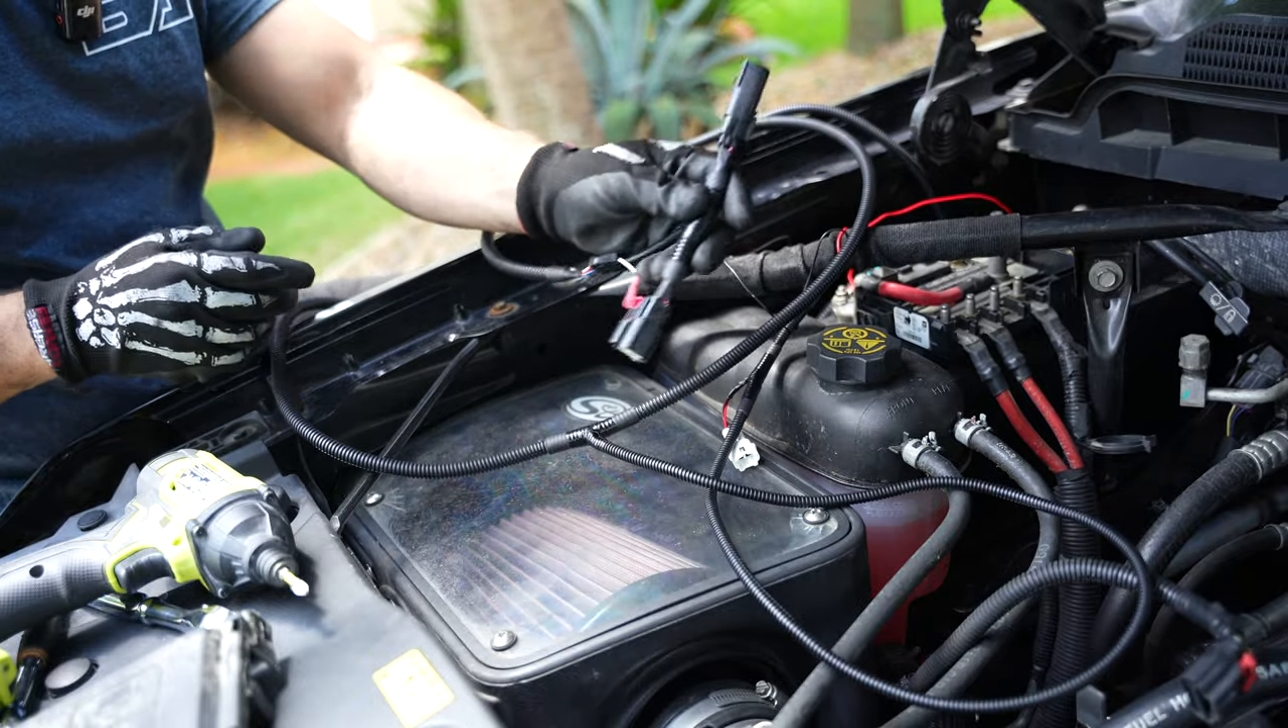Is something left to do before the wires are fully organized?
Yes.